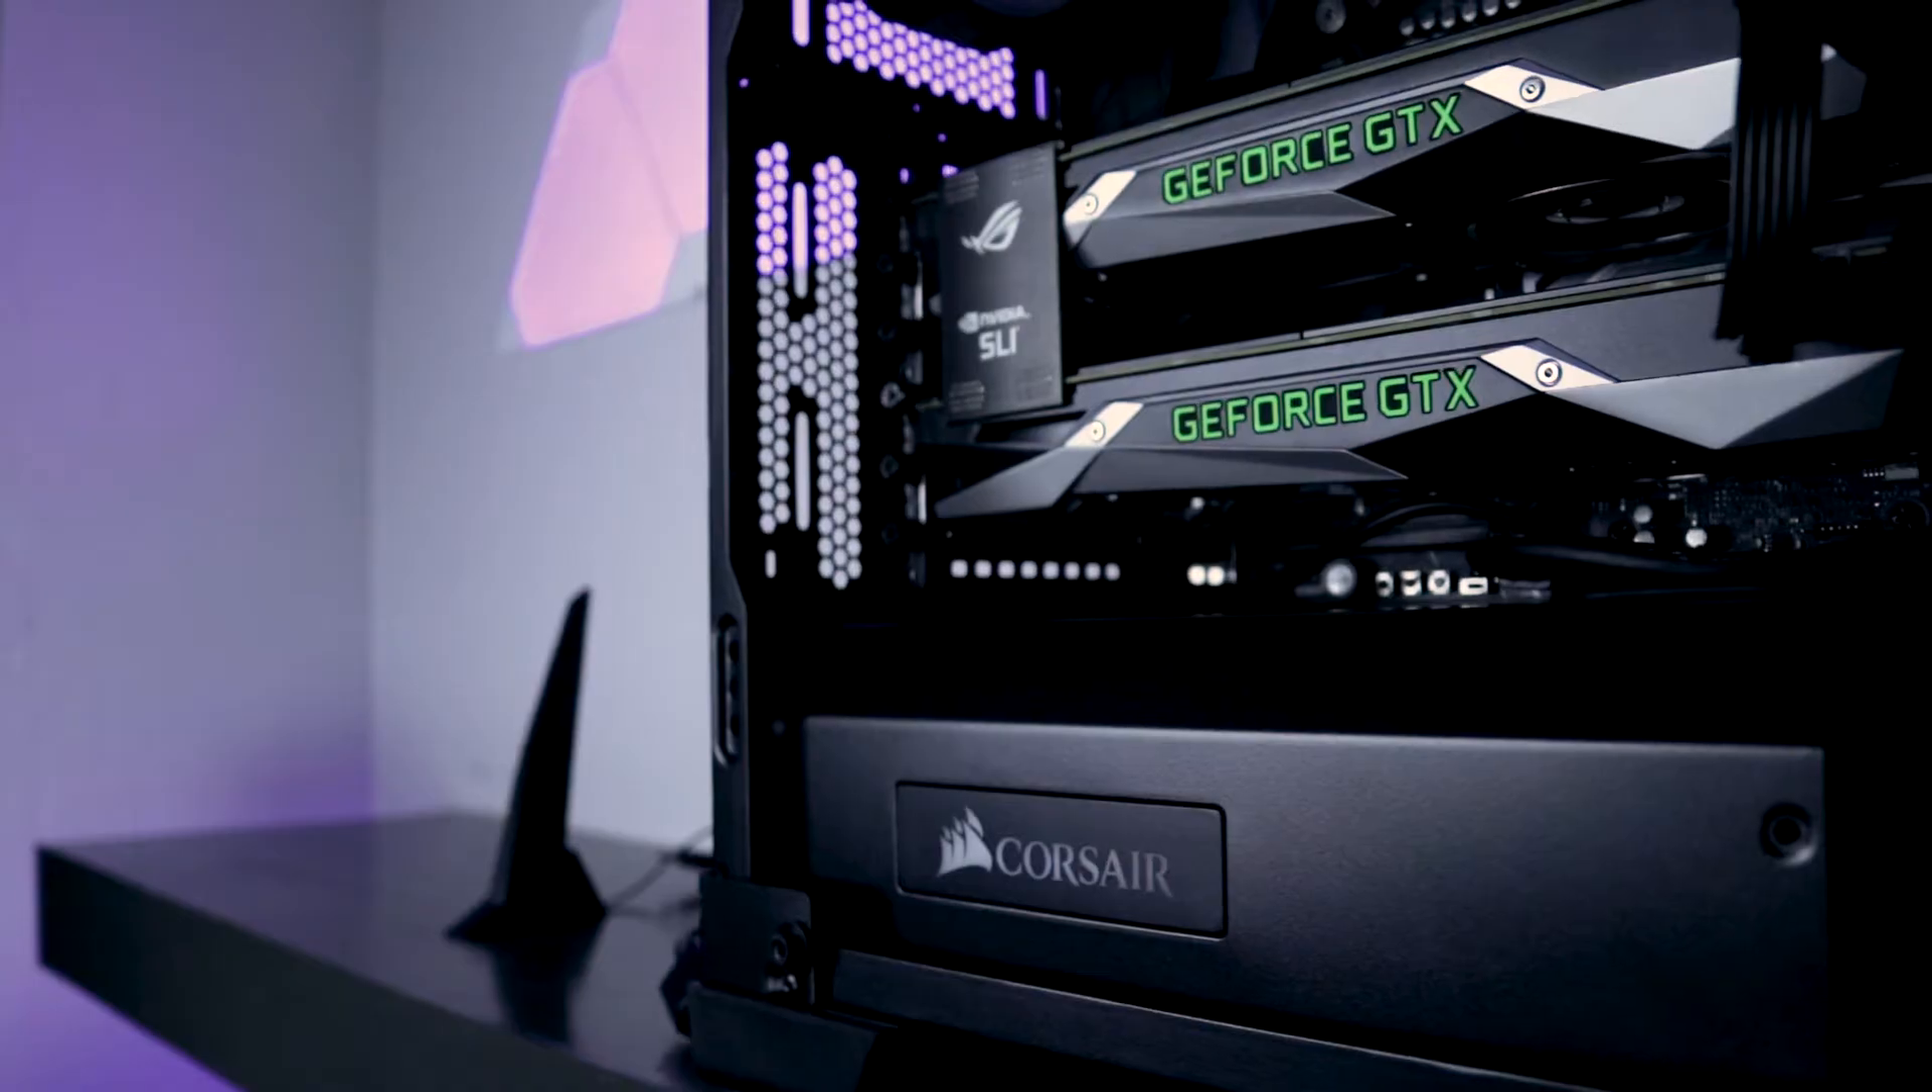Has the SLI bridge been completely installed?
Yes.